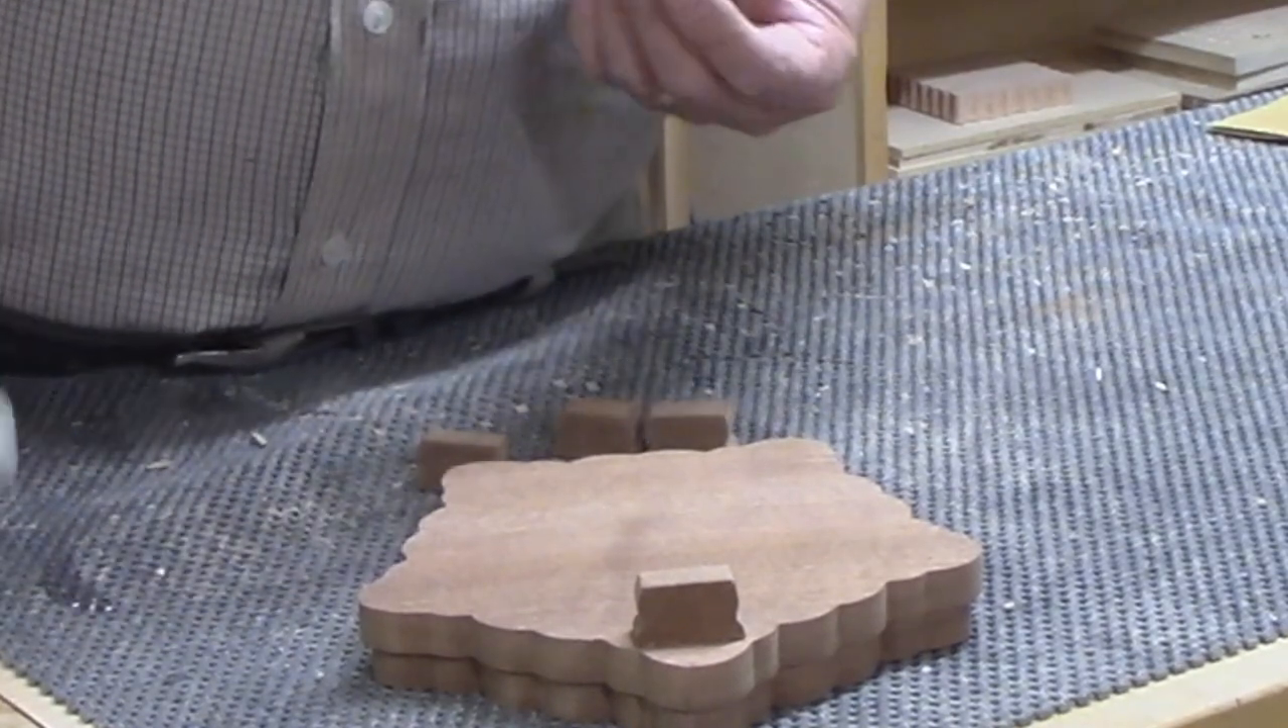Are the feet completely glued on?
No.